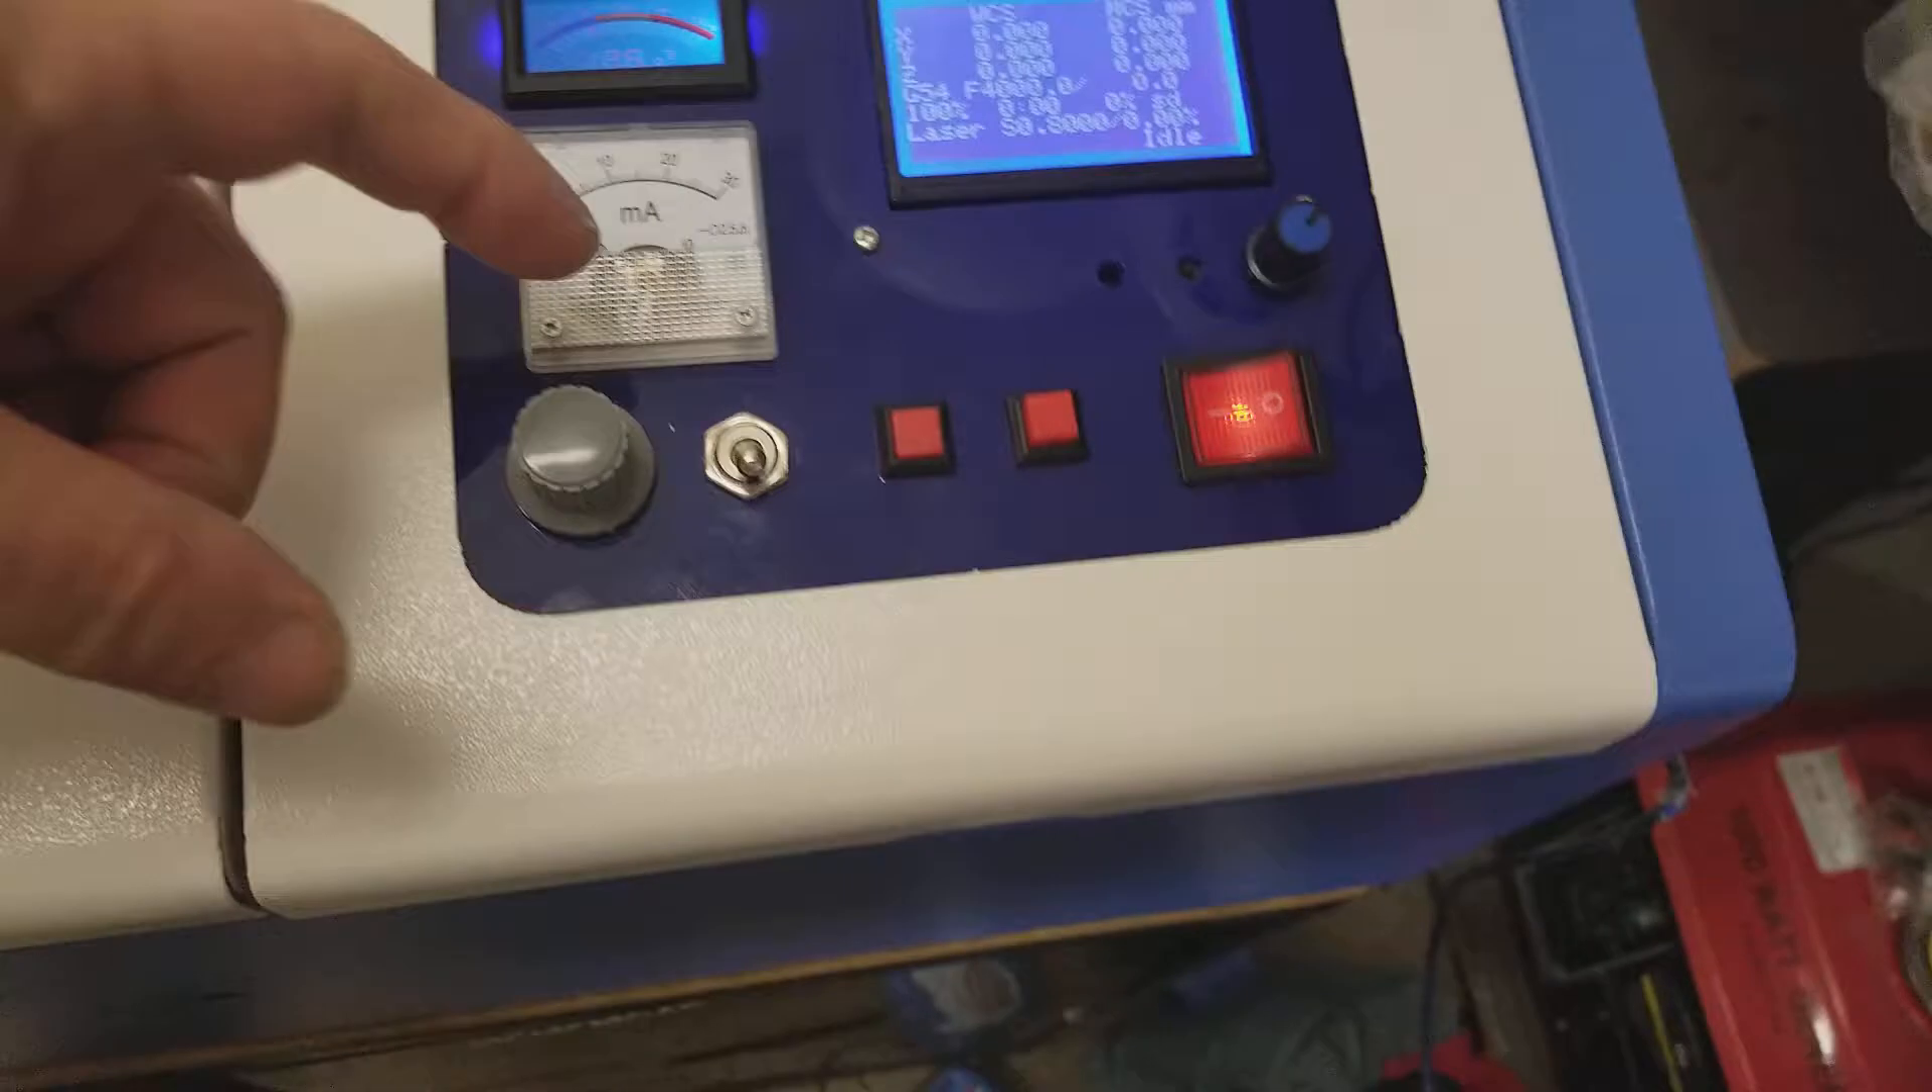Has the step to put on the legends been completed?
No.